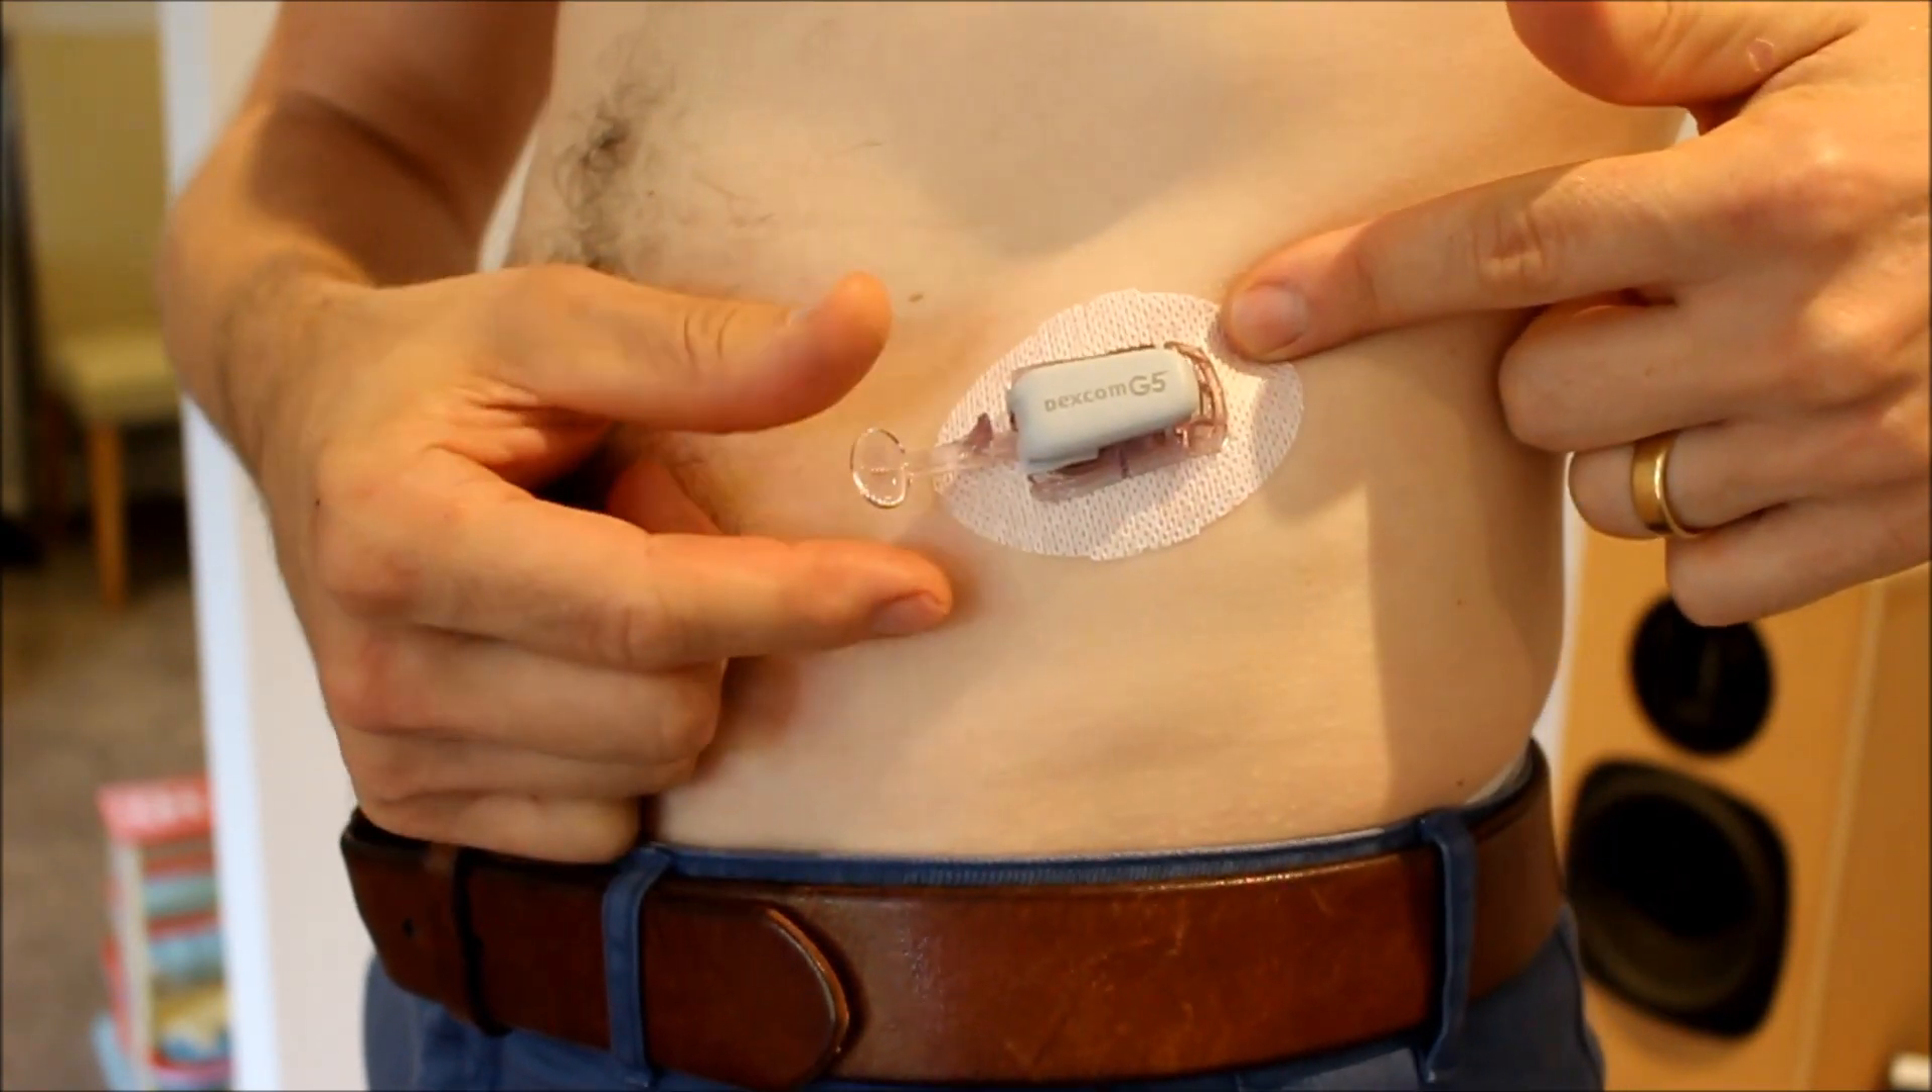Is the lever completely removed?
No.